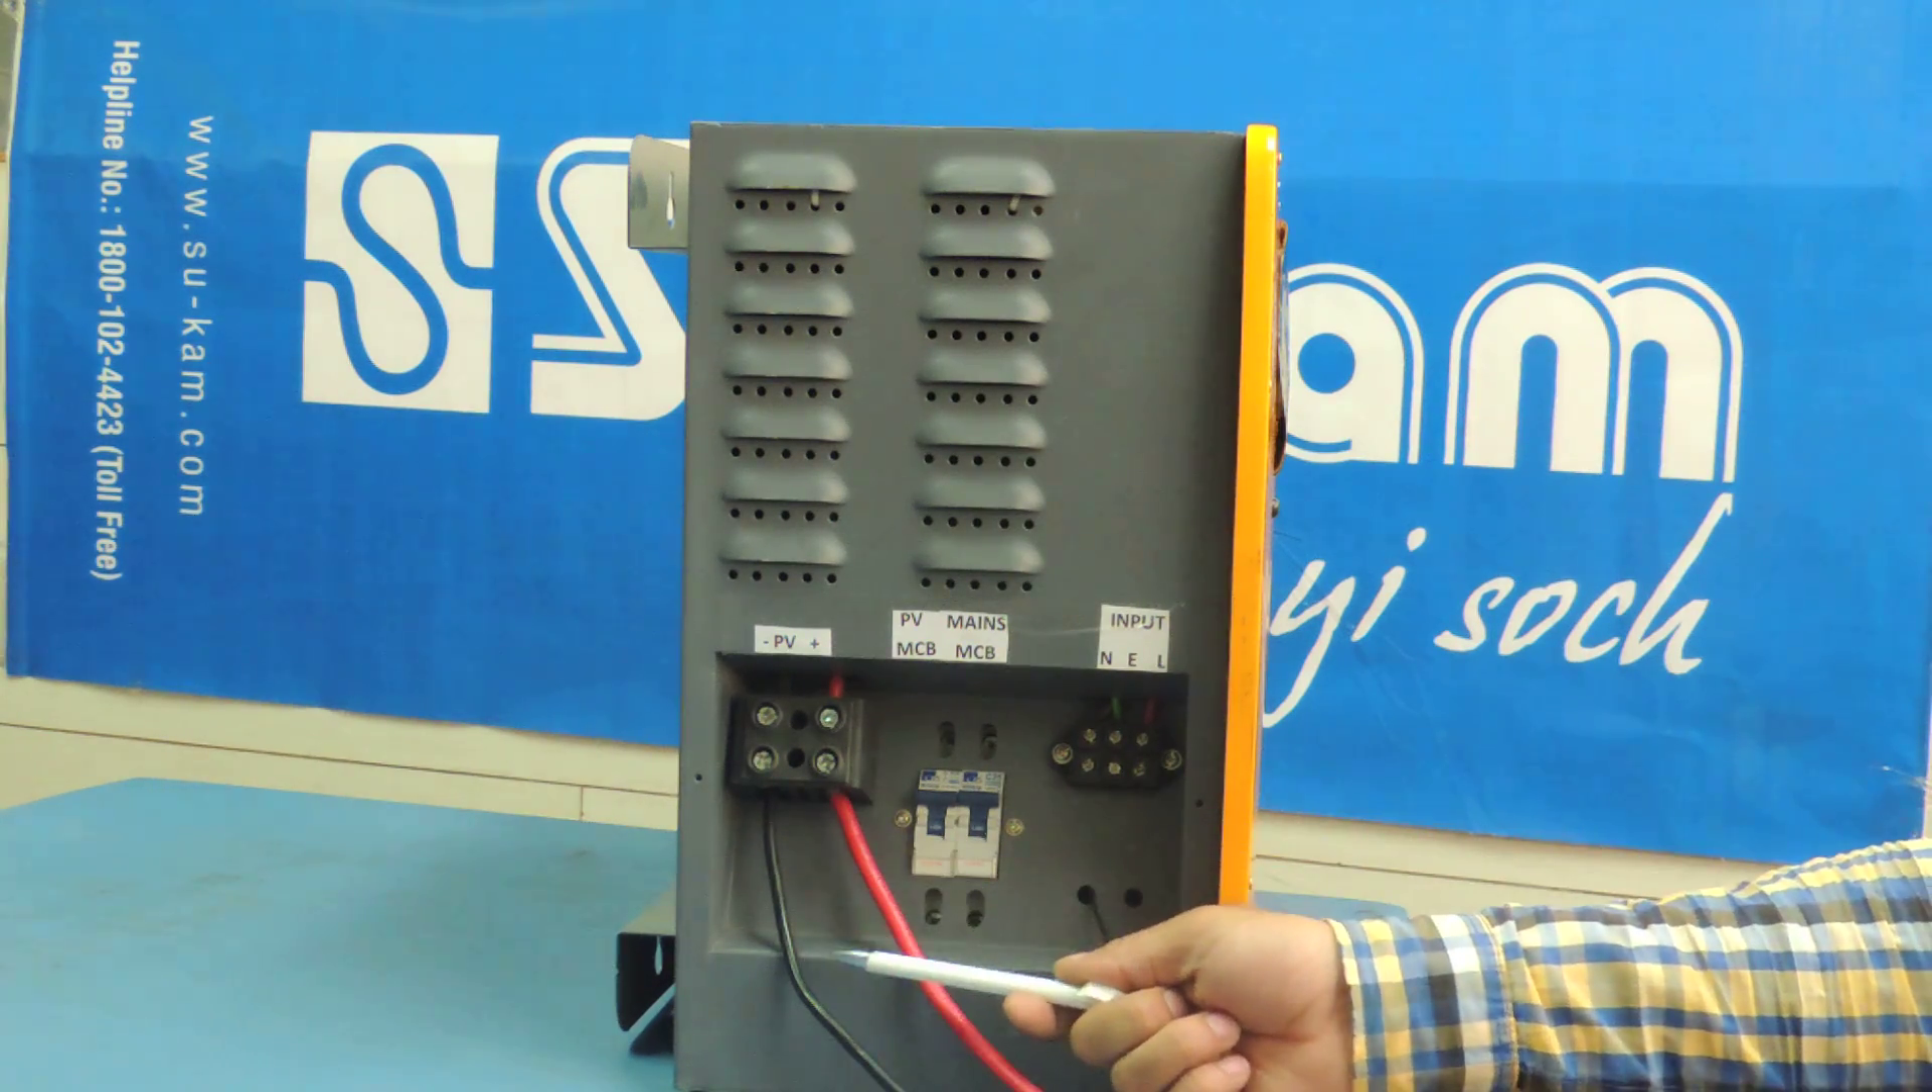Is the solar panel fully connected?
Yes.